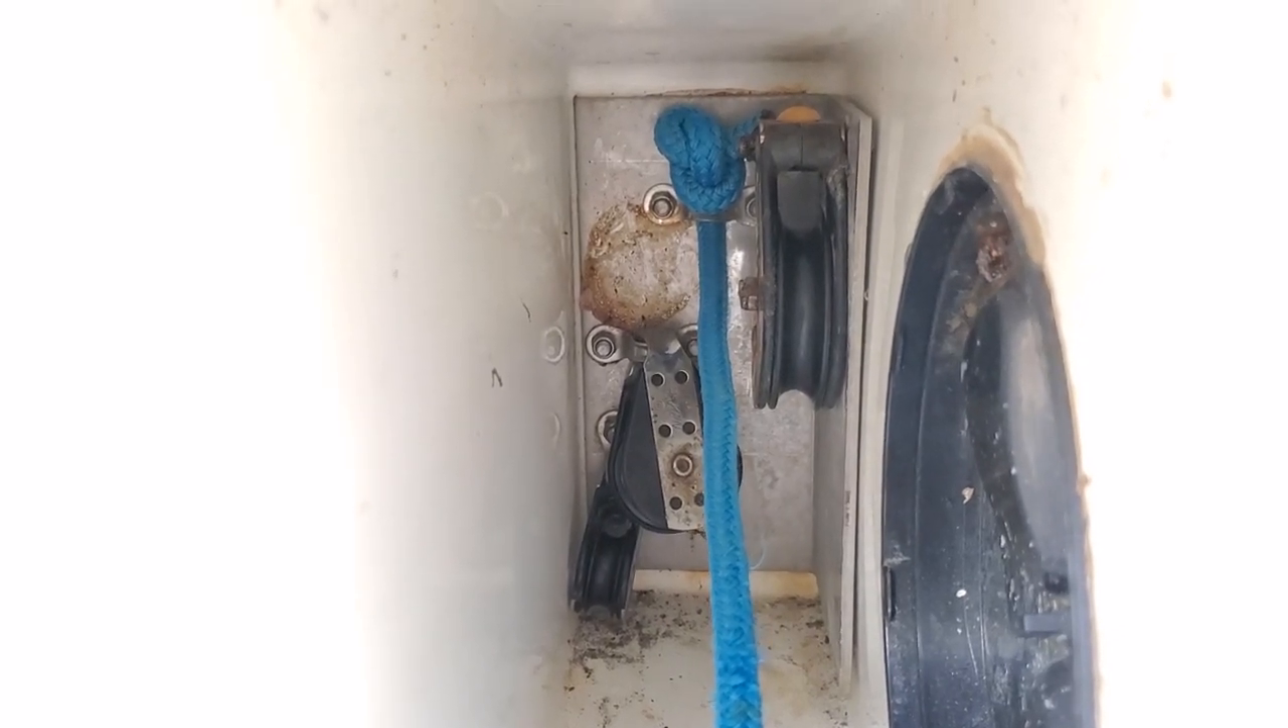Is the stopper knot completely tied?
Yes.